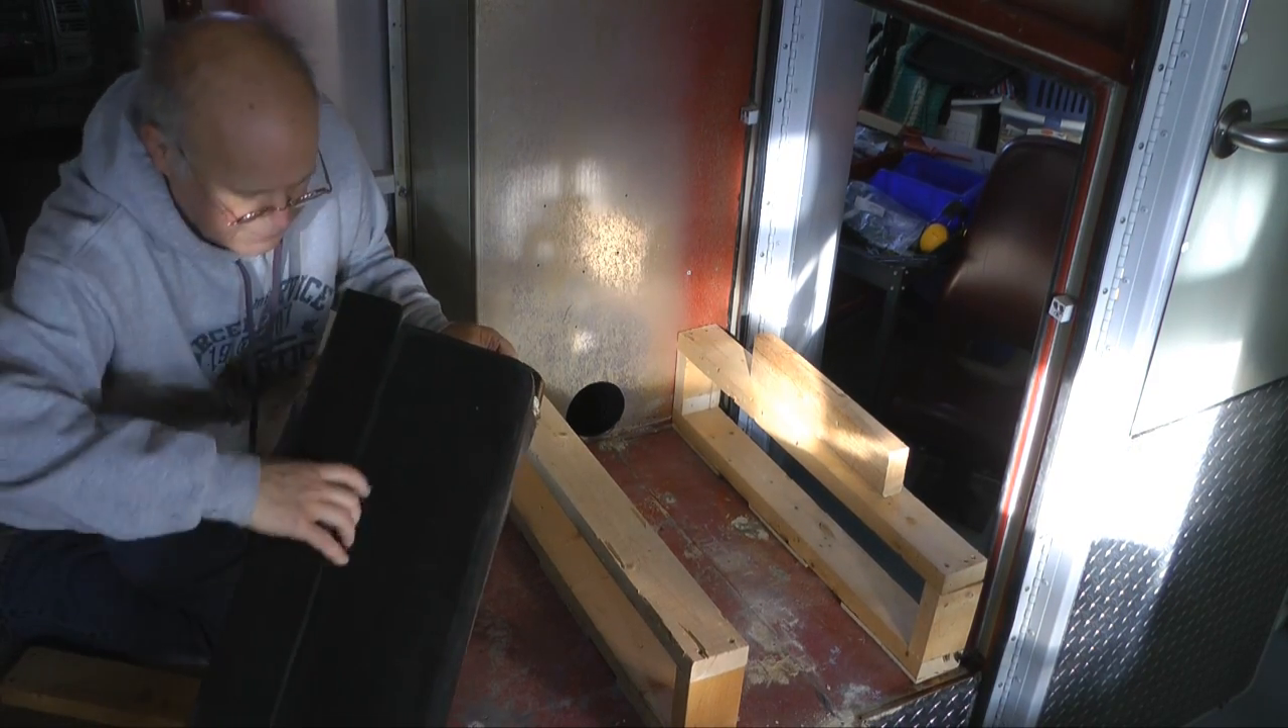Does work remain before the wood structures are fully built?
No.